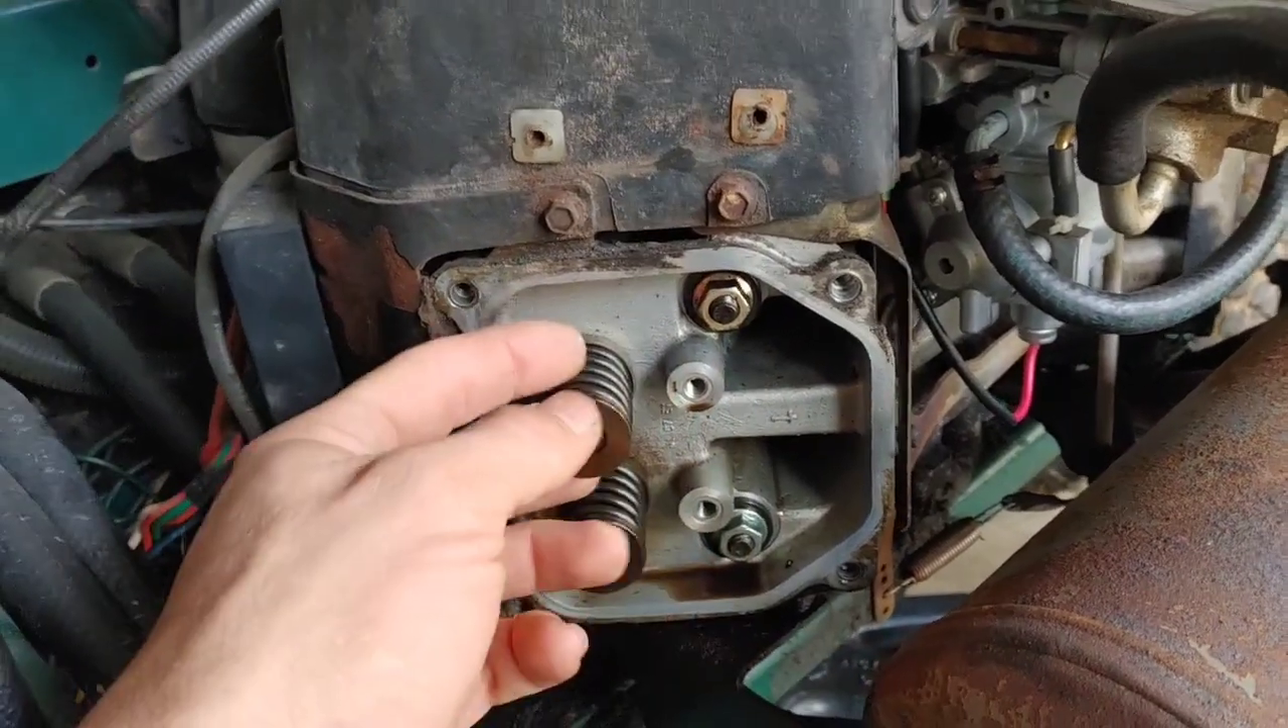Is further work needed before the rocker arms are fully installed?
Yes.